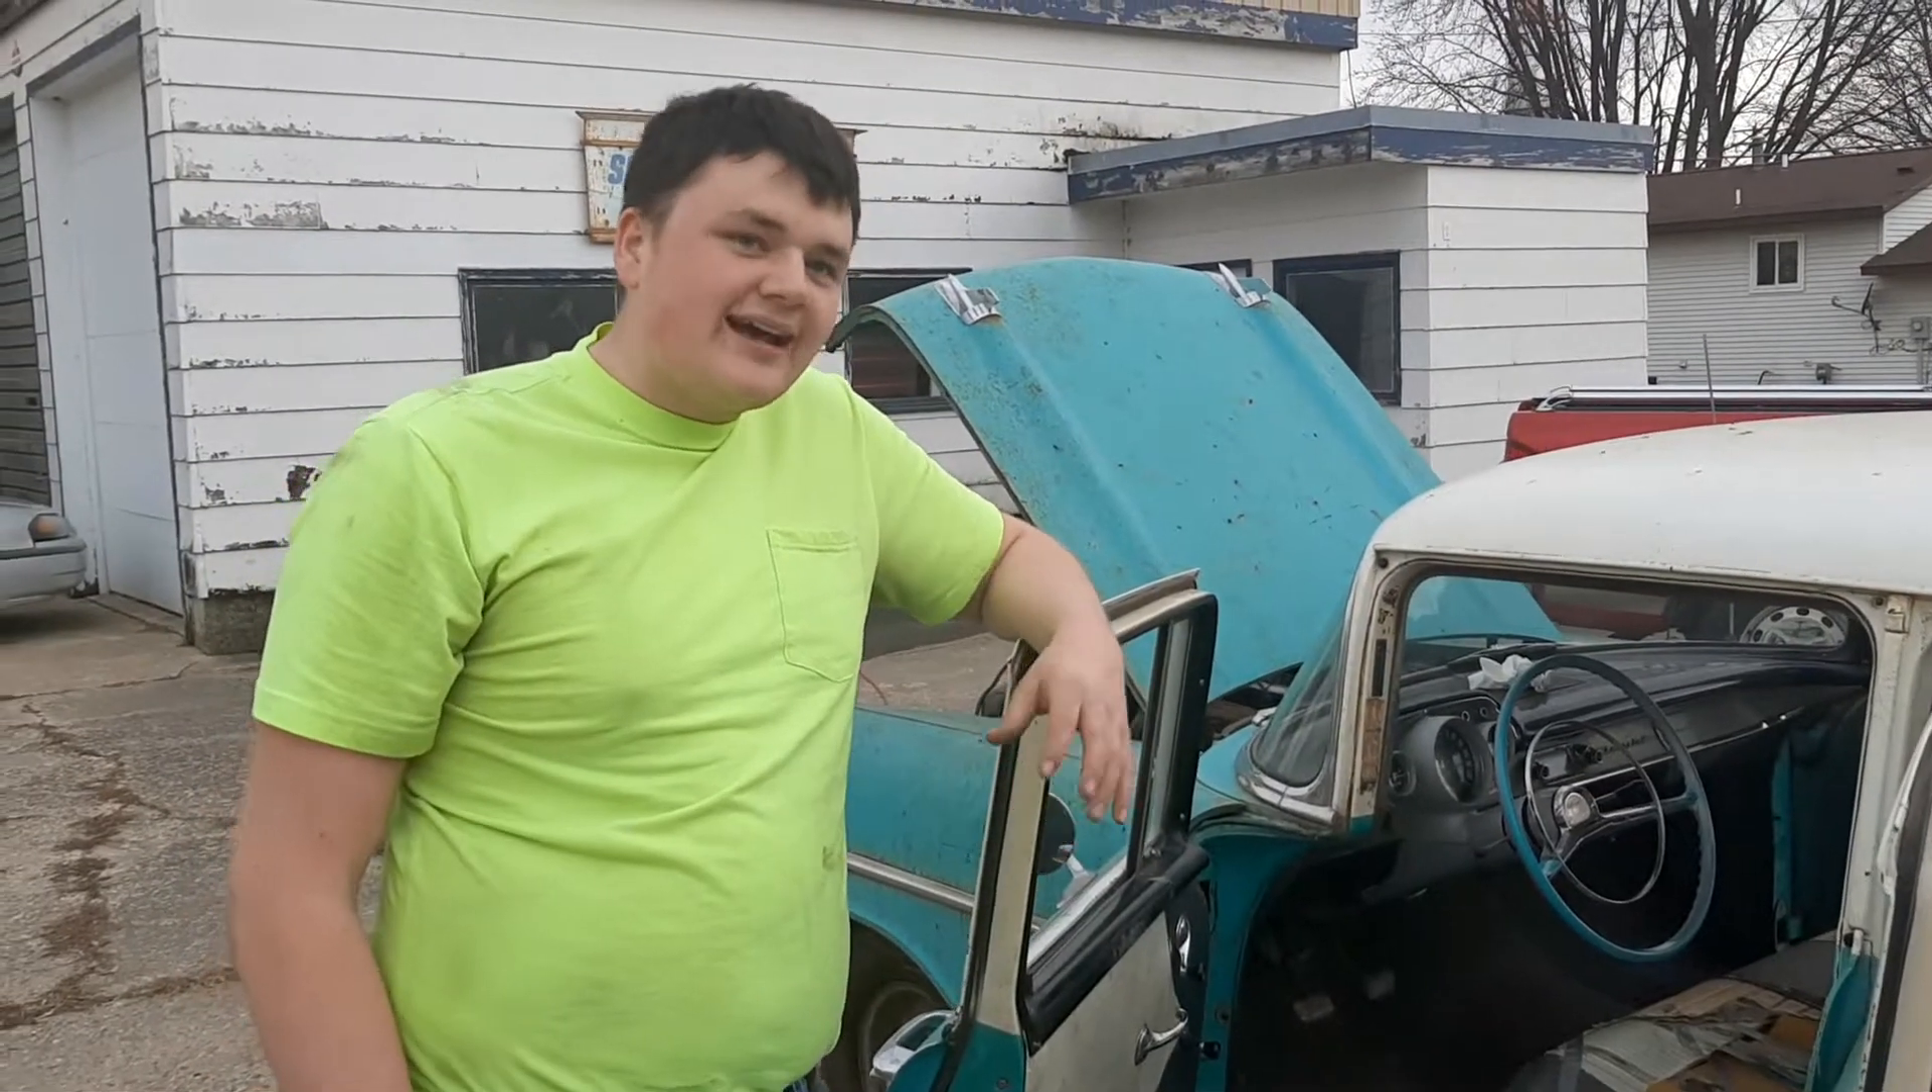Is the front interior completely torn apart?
No.